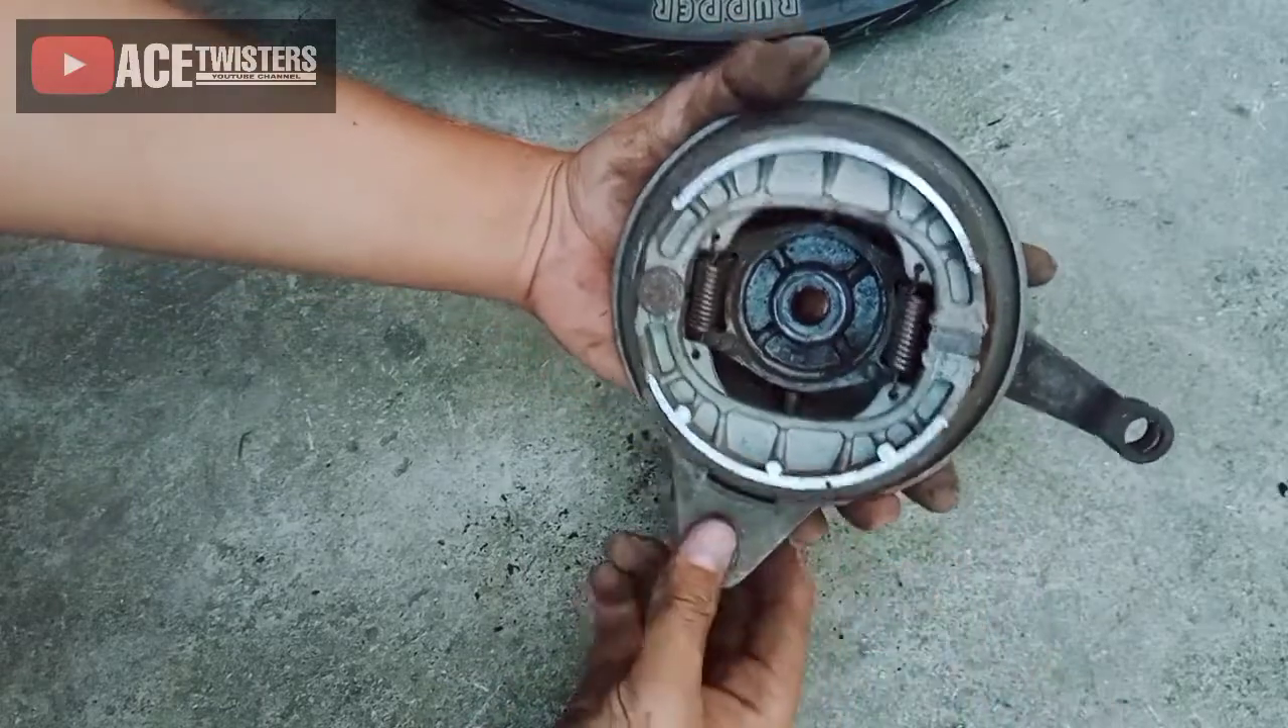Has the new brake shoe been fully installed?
Yes.